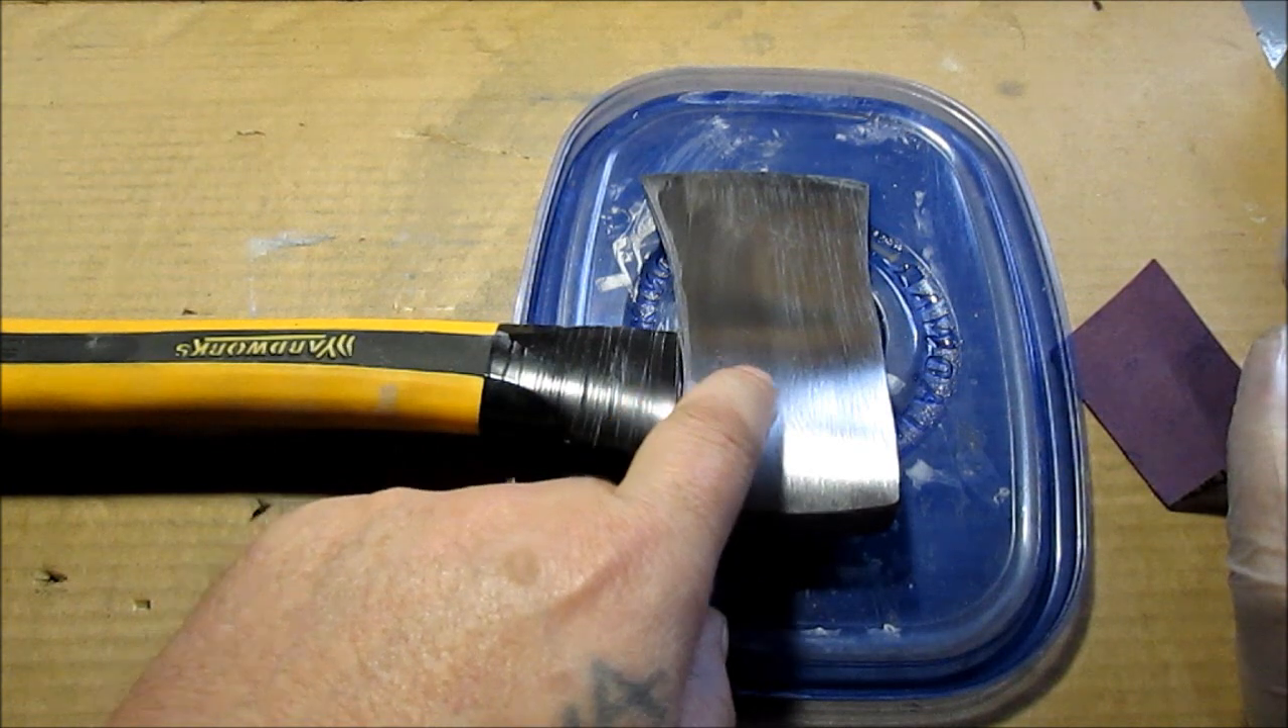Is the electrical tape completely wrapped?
Yes.